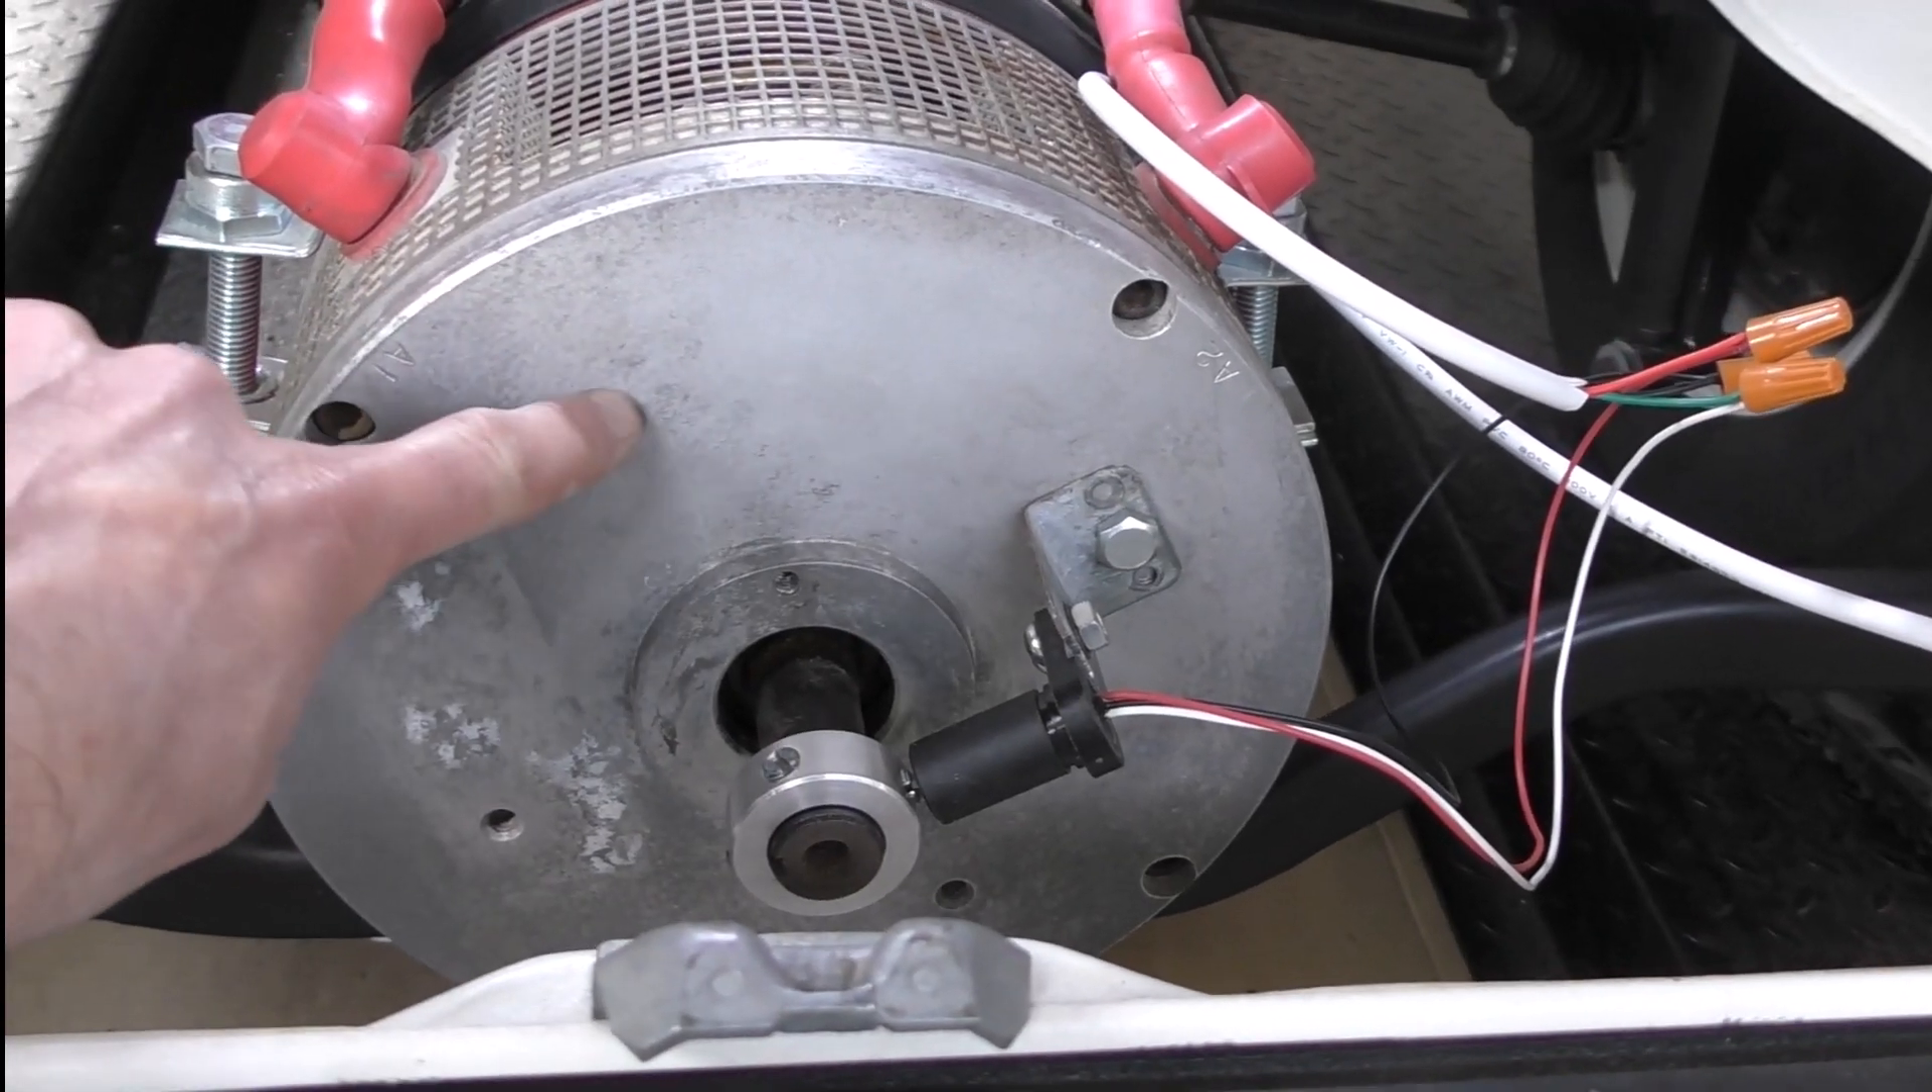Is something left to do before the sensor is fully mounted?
No.